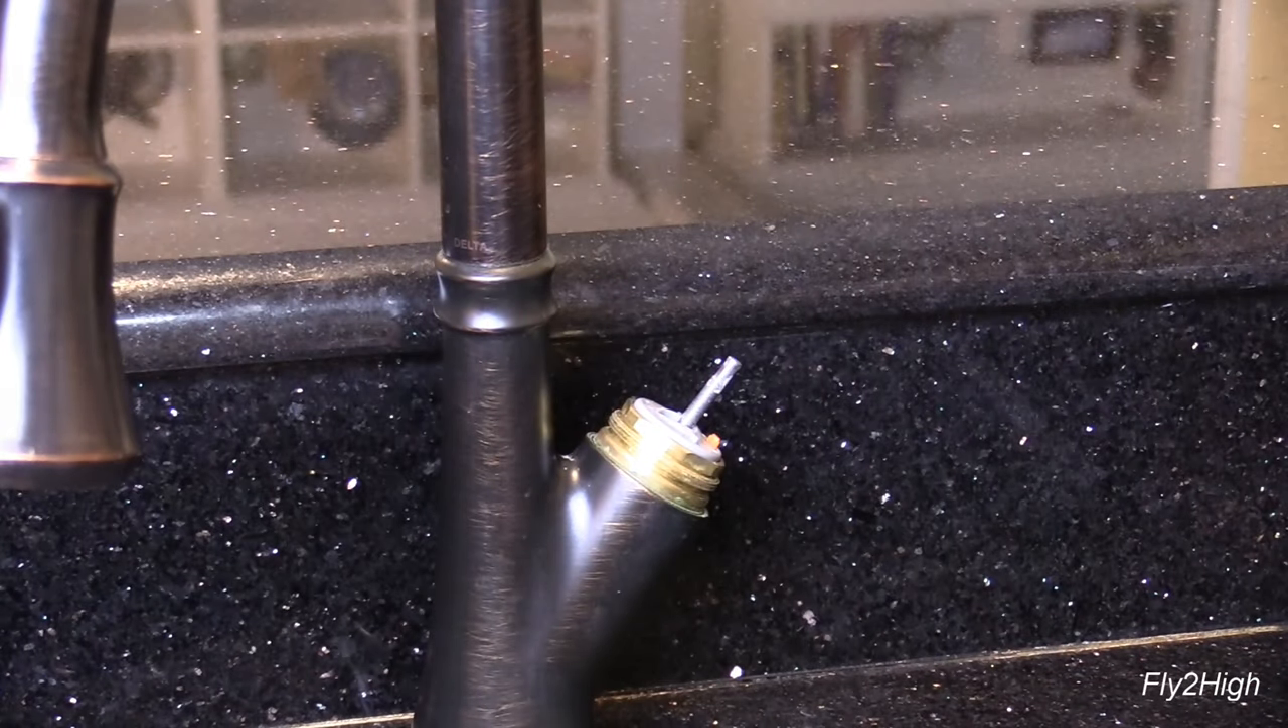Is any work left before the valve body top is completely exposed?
No.